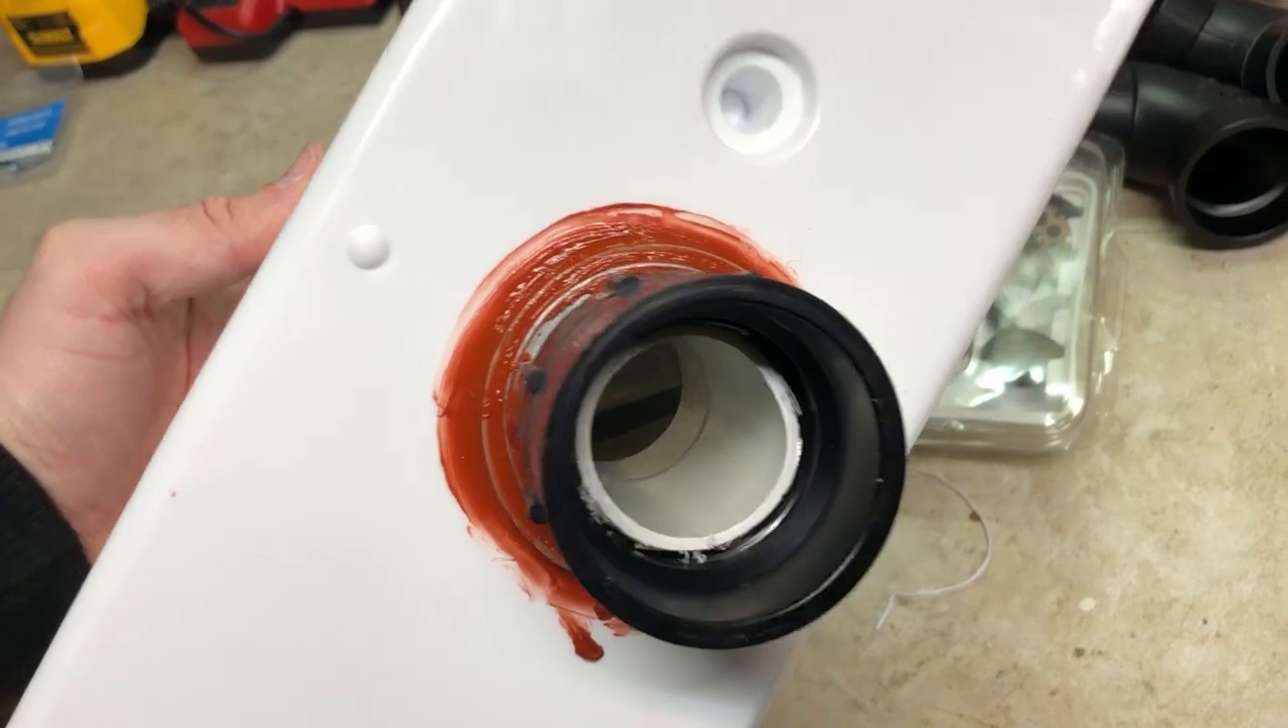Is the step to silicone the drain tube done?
Yes.